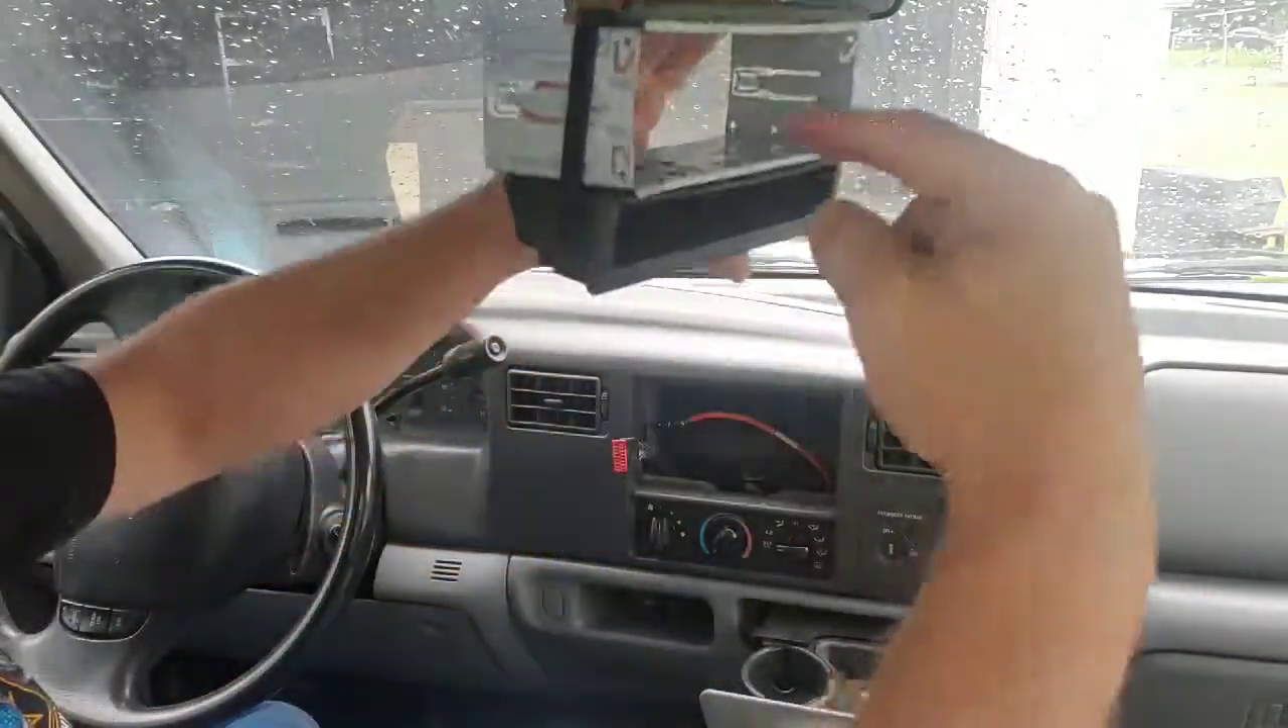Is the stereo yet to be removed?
No.